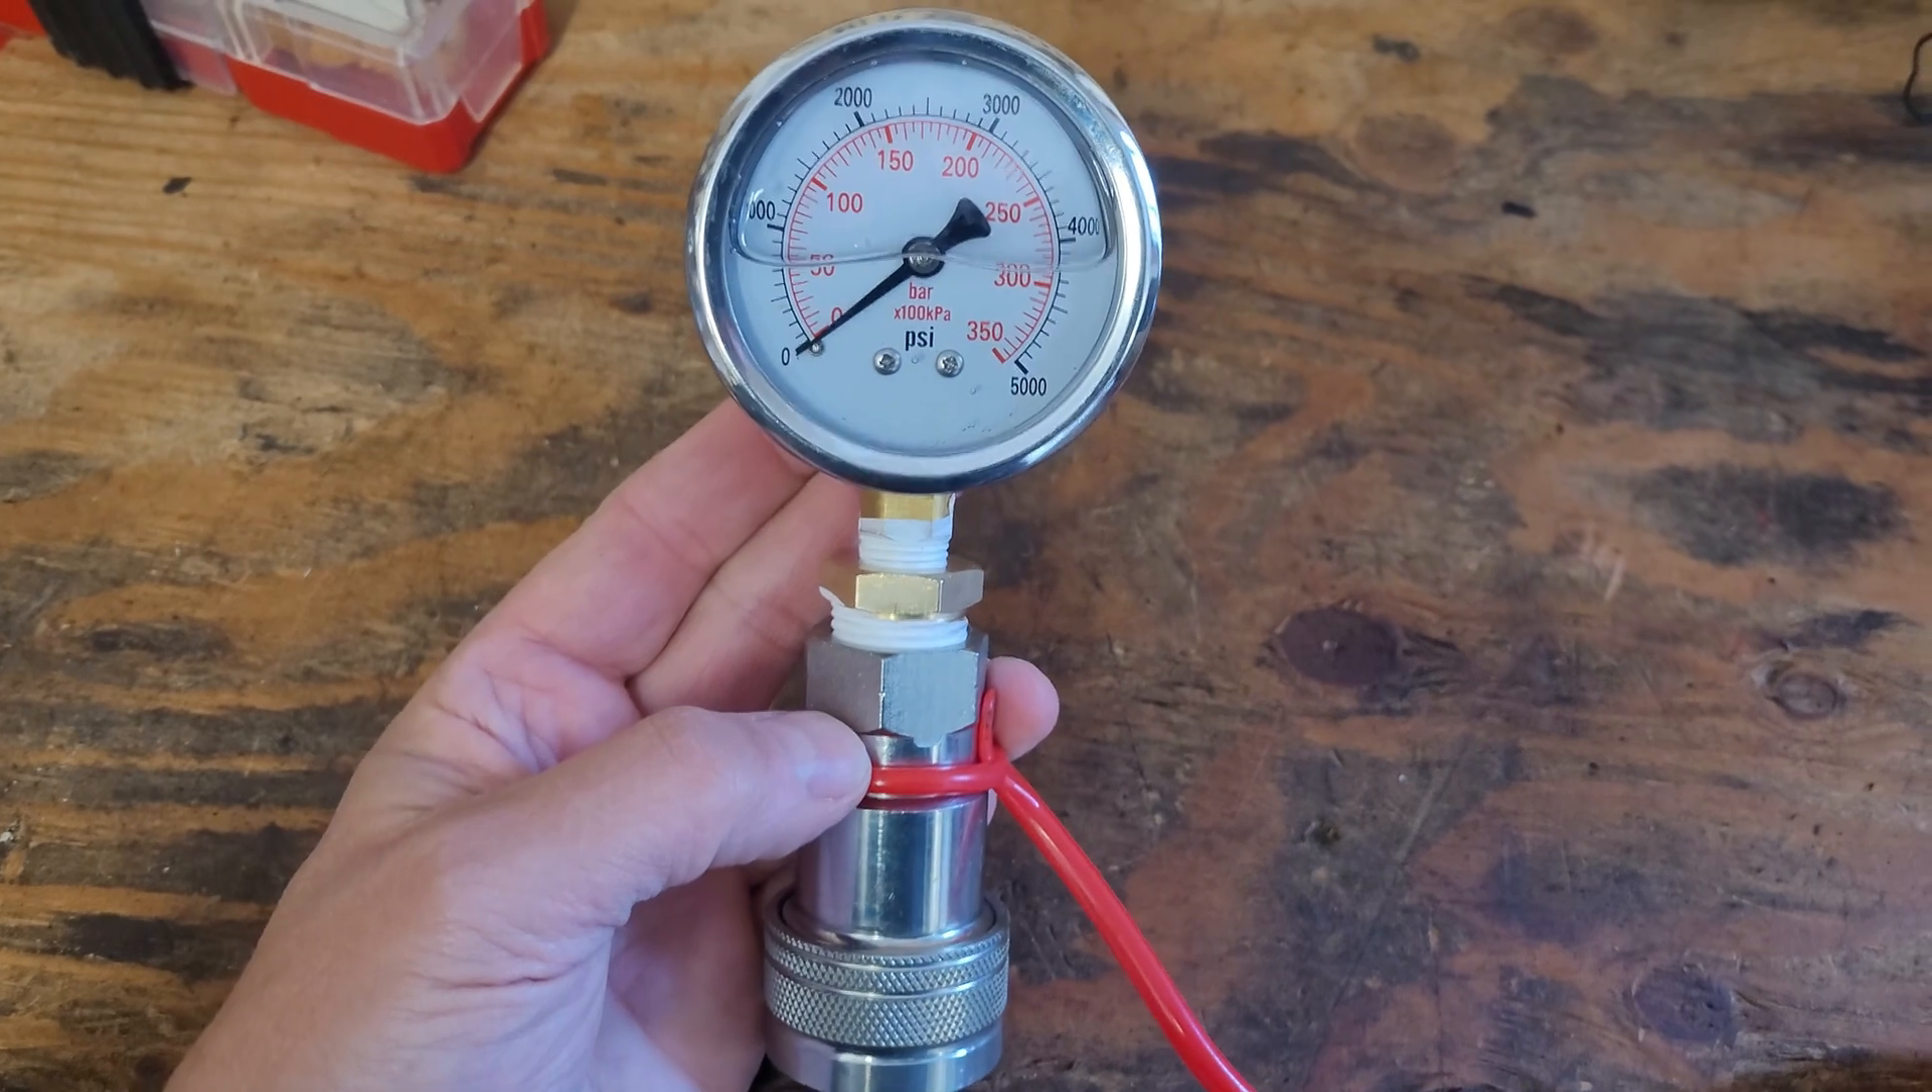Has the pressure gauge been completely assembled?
Yes.